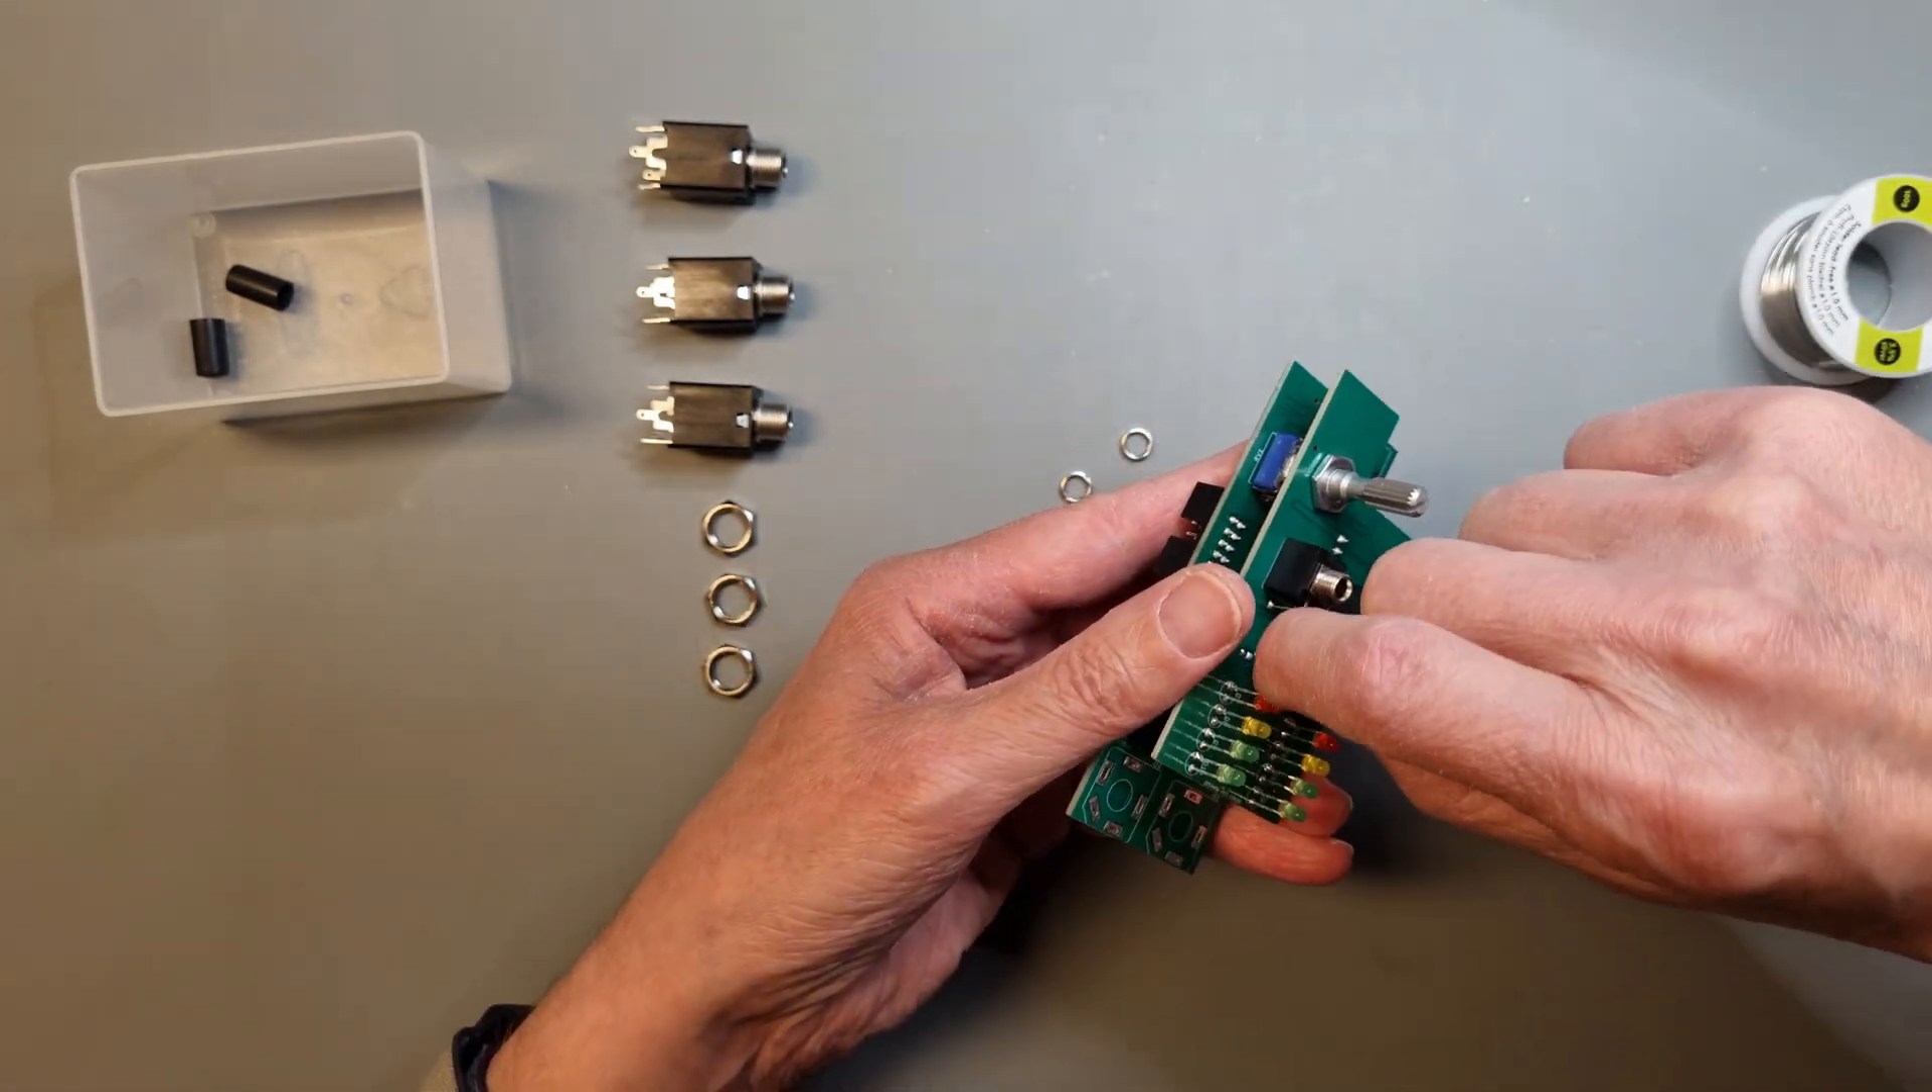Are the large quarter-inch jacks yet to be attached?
Yes.